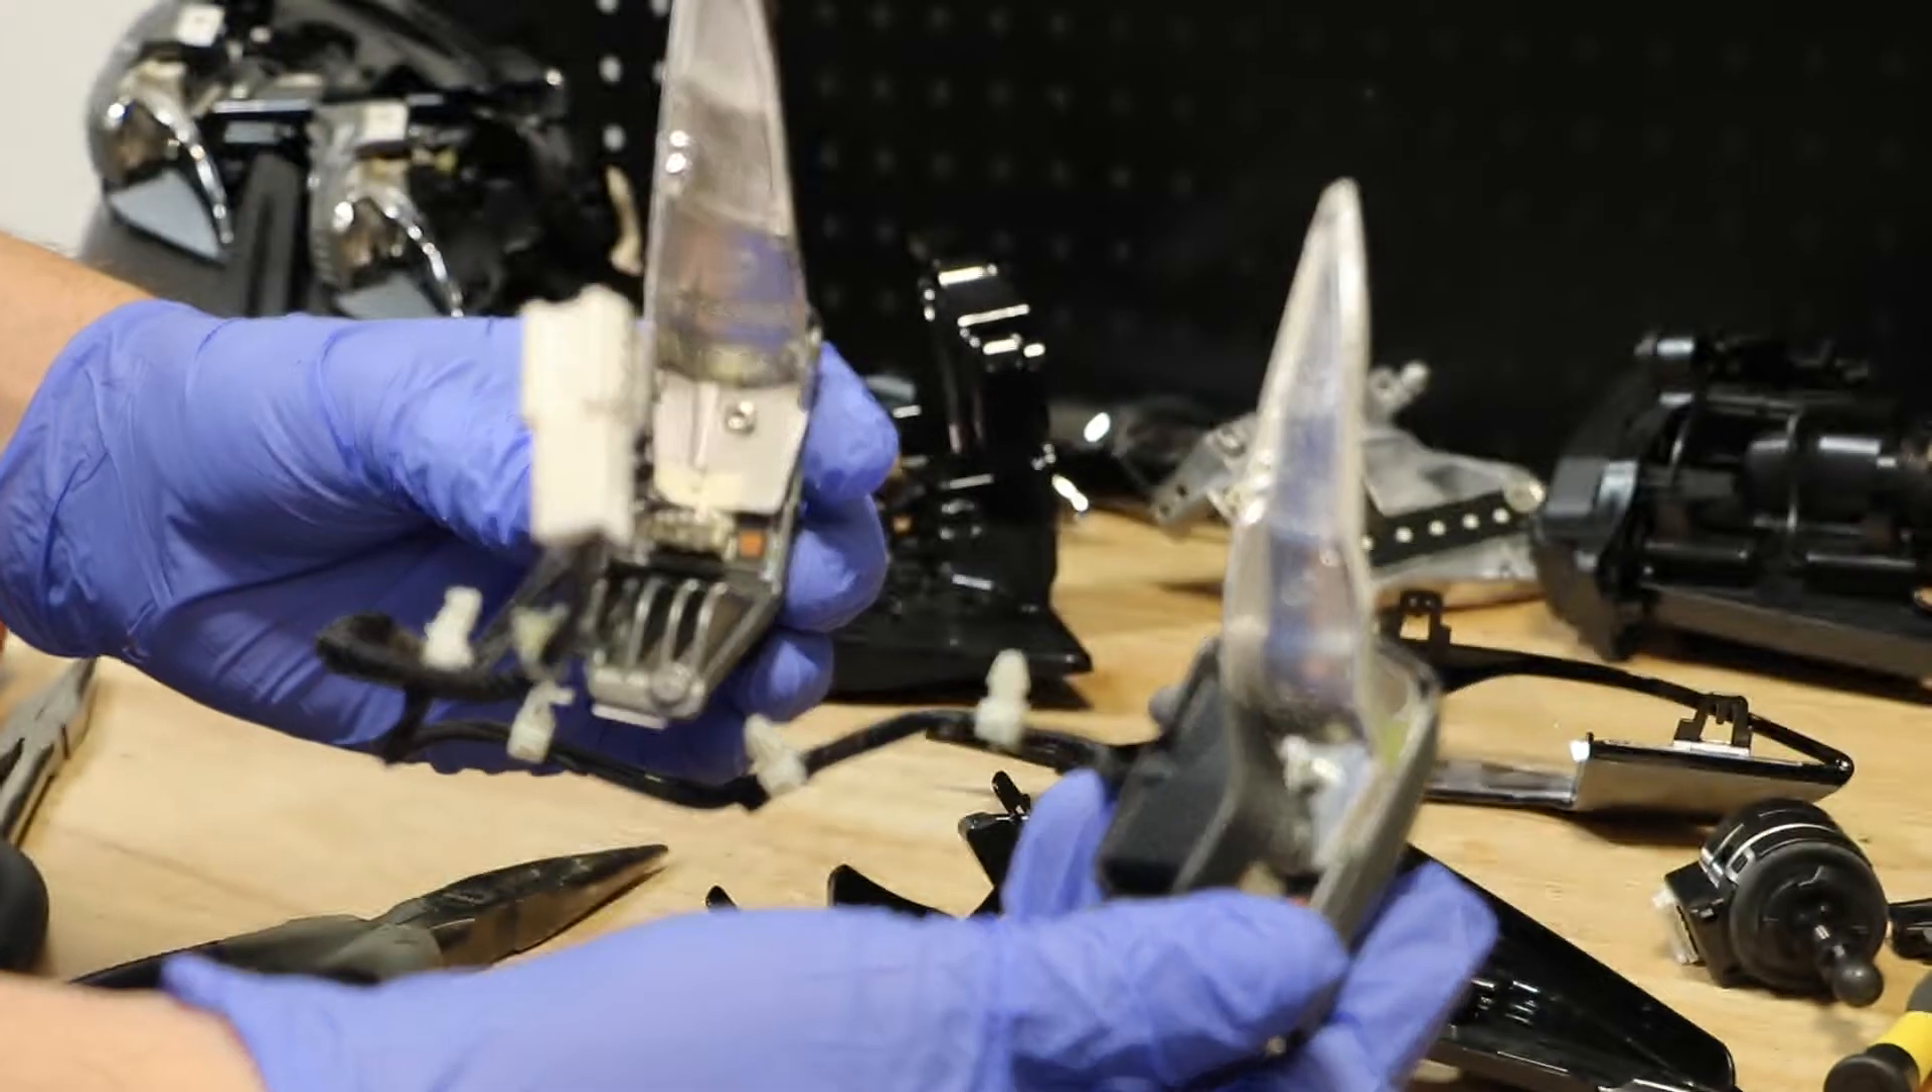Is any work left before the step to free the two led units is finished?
No.